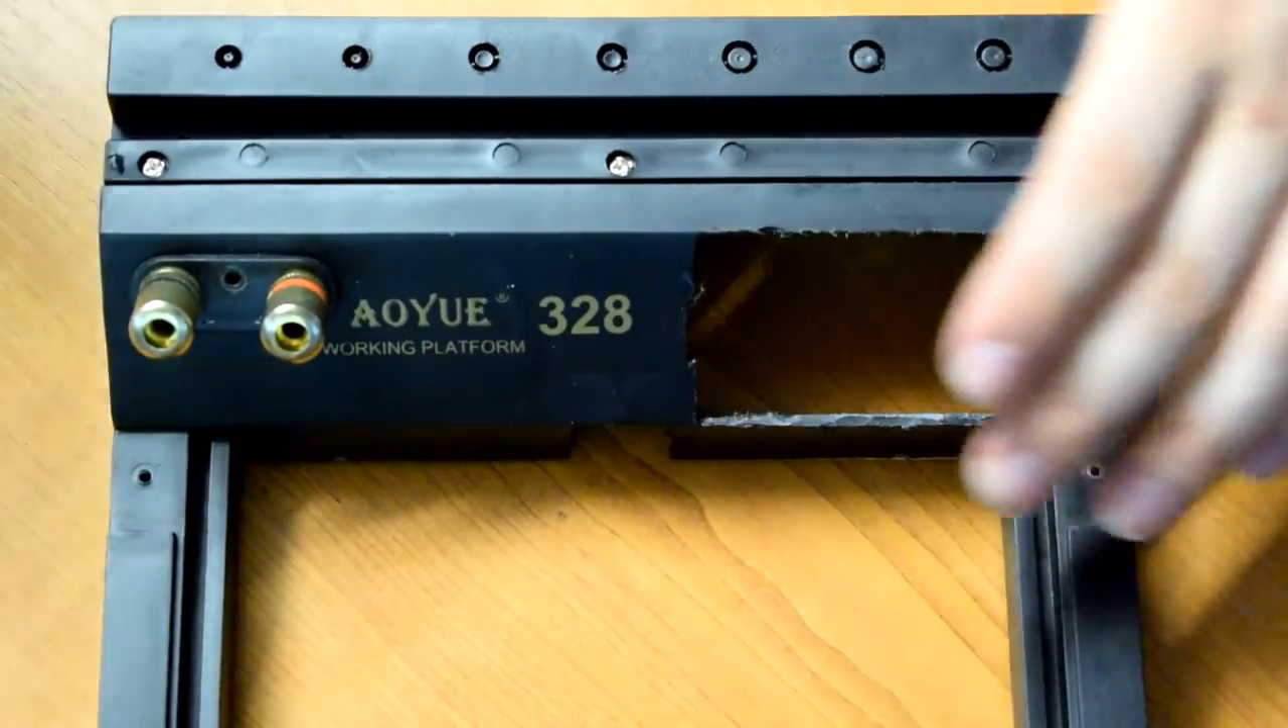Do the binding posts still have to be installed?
No.